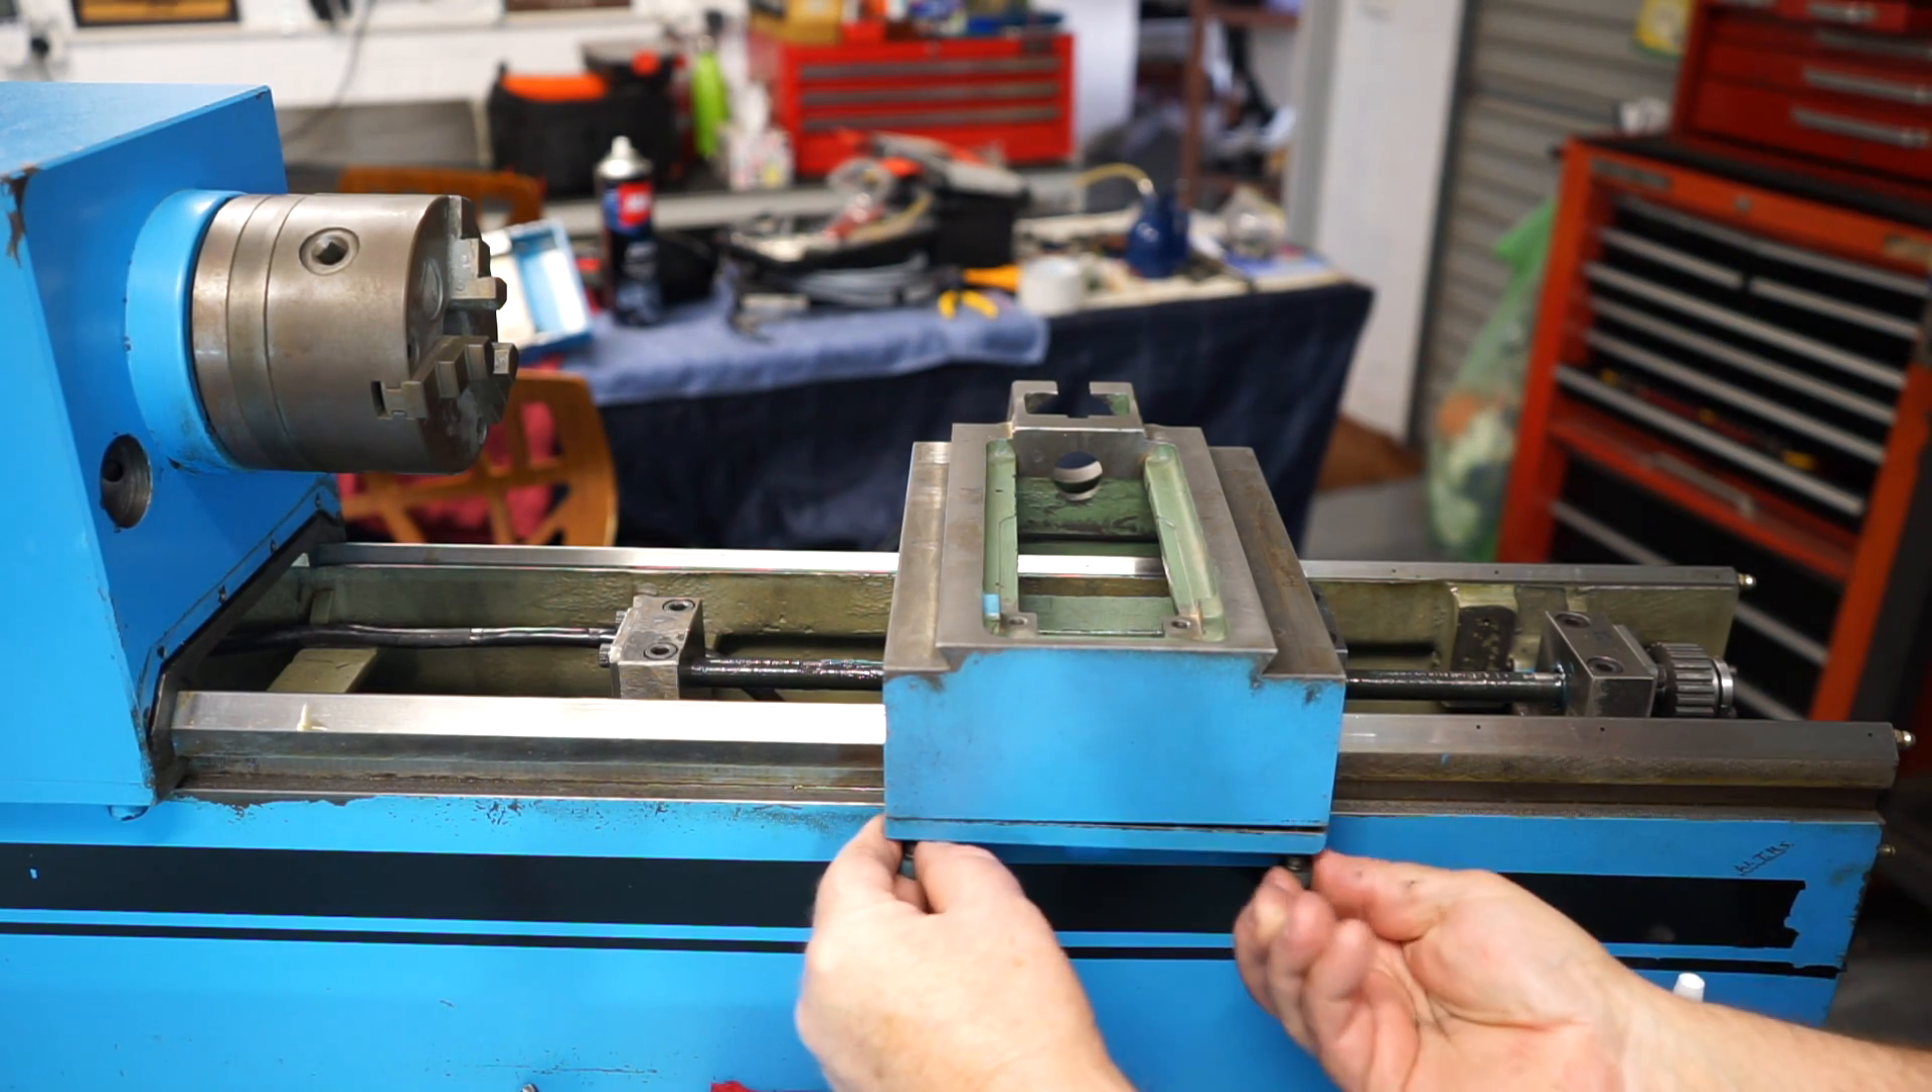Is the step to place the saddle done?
Yes.